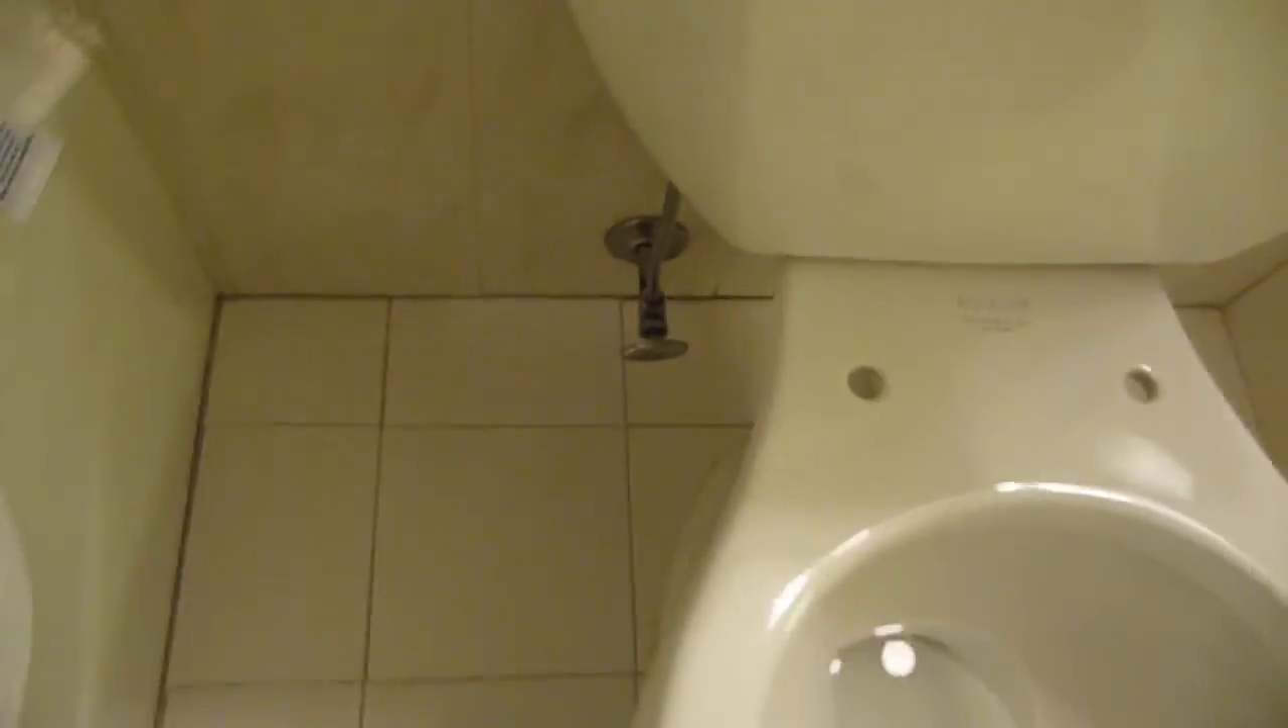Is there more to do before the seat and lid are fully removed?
No.